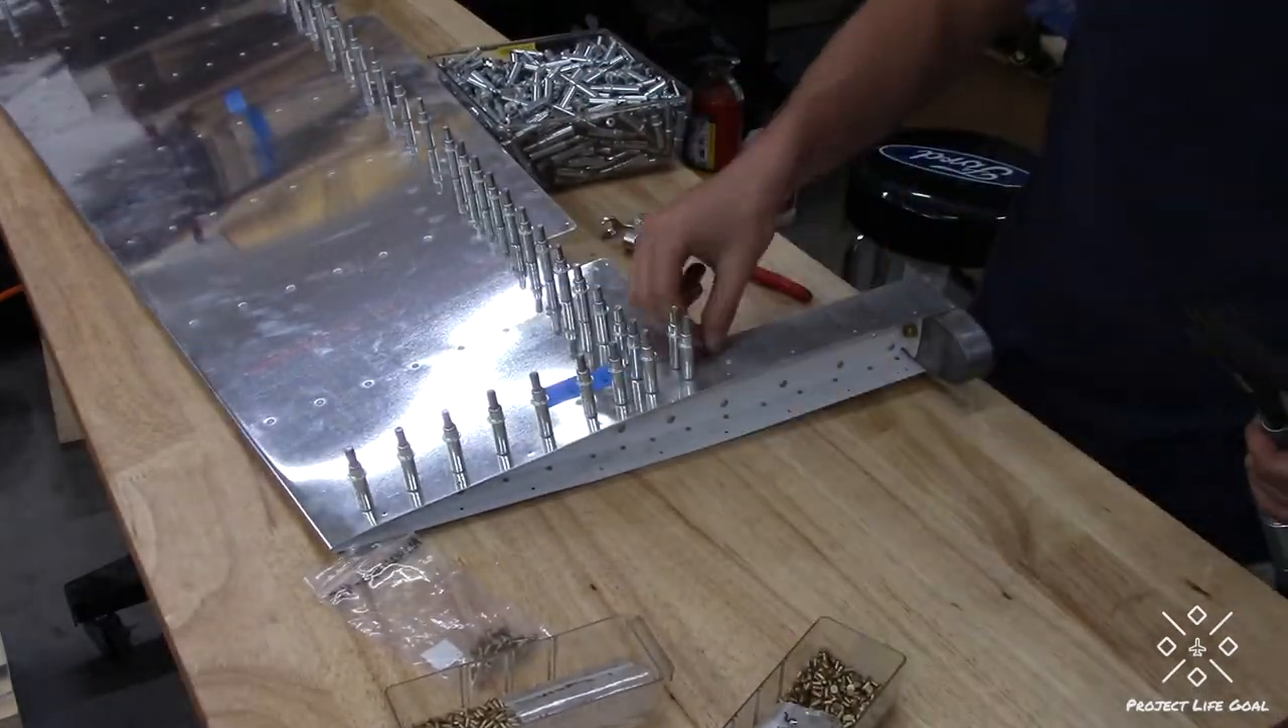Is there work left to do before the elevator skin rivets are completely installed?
Yes.